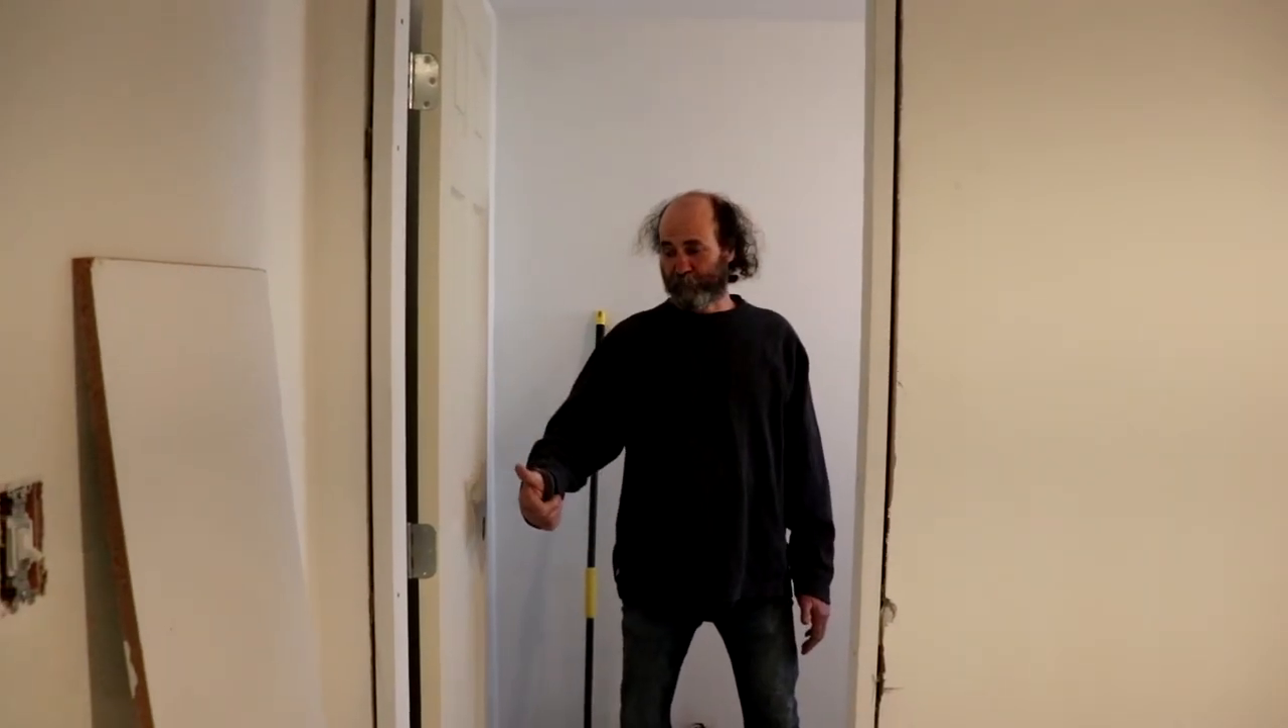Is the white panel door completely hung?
Yes.